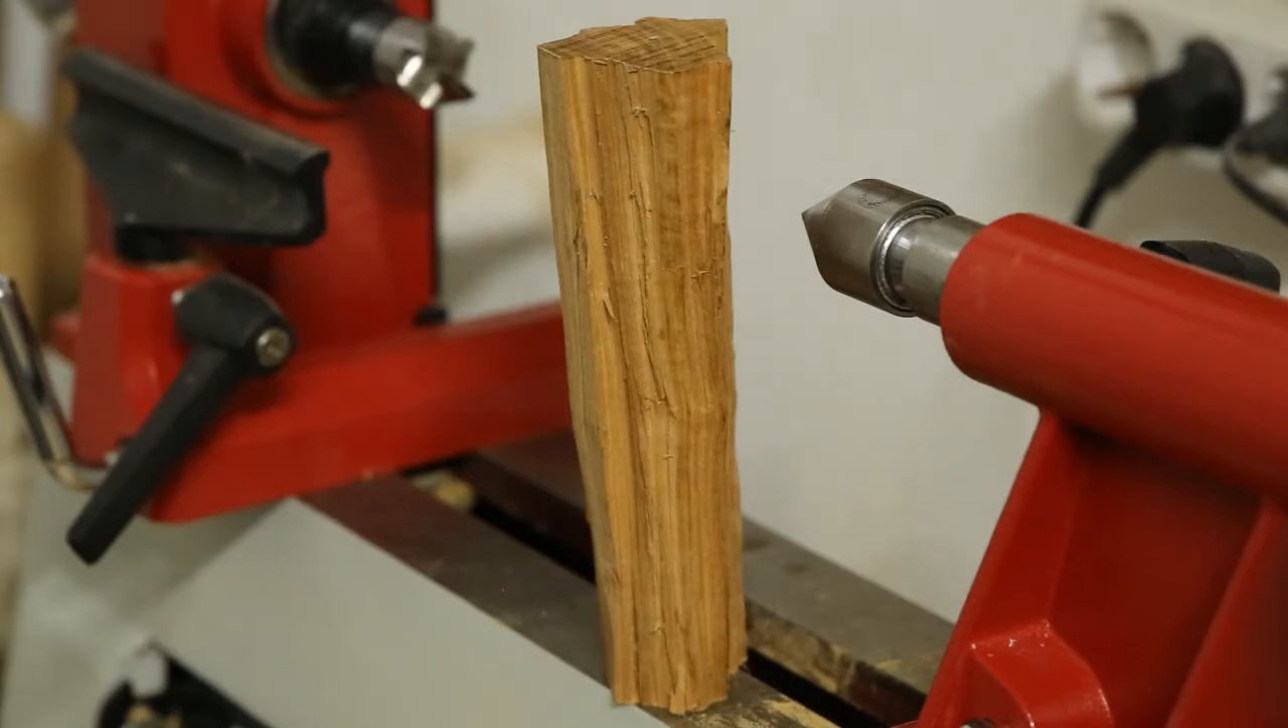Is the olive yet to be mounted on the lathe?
Yes.